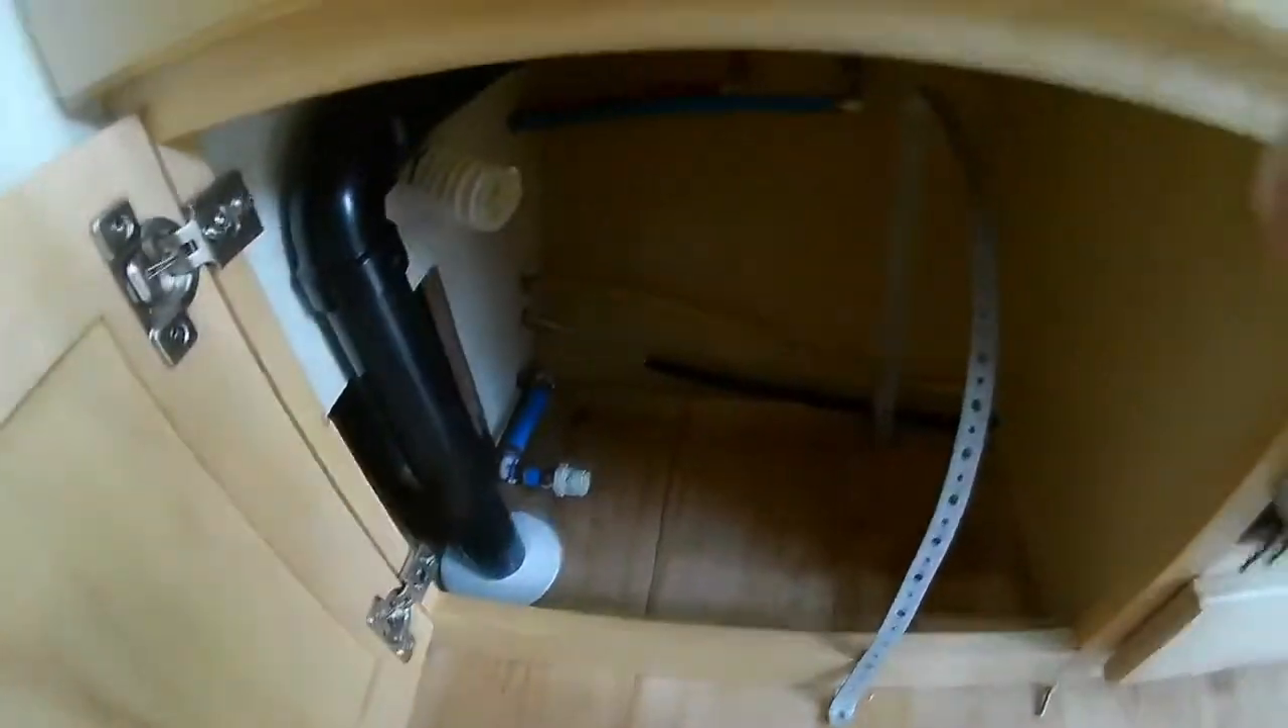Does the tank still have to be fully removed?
No.